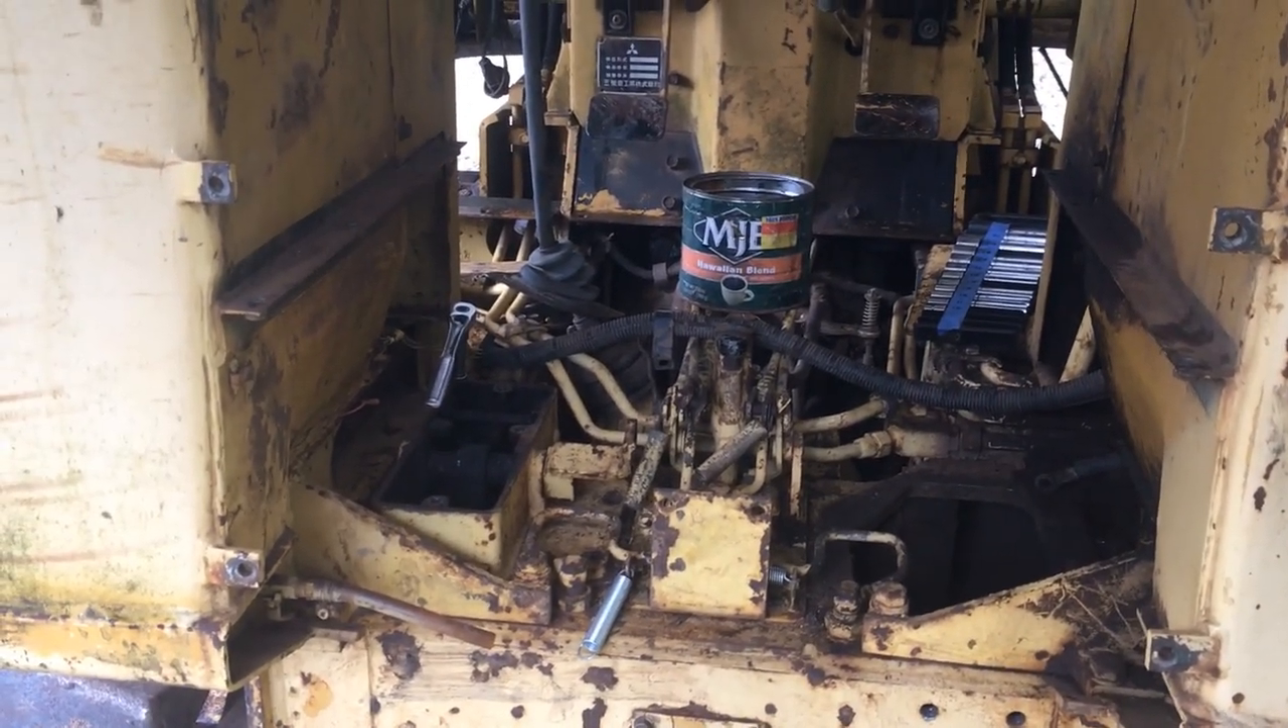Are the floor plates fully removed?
Yes.